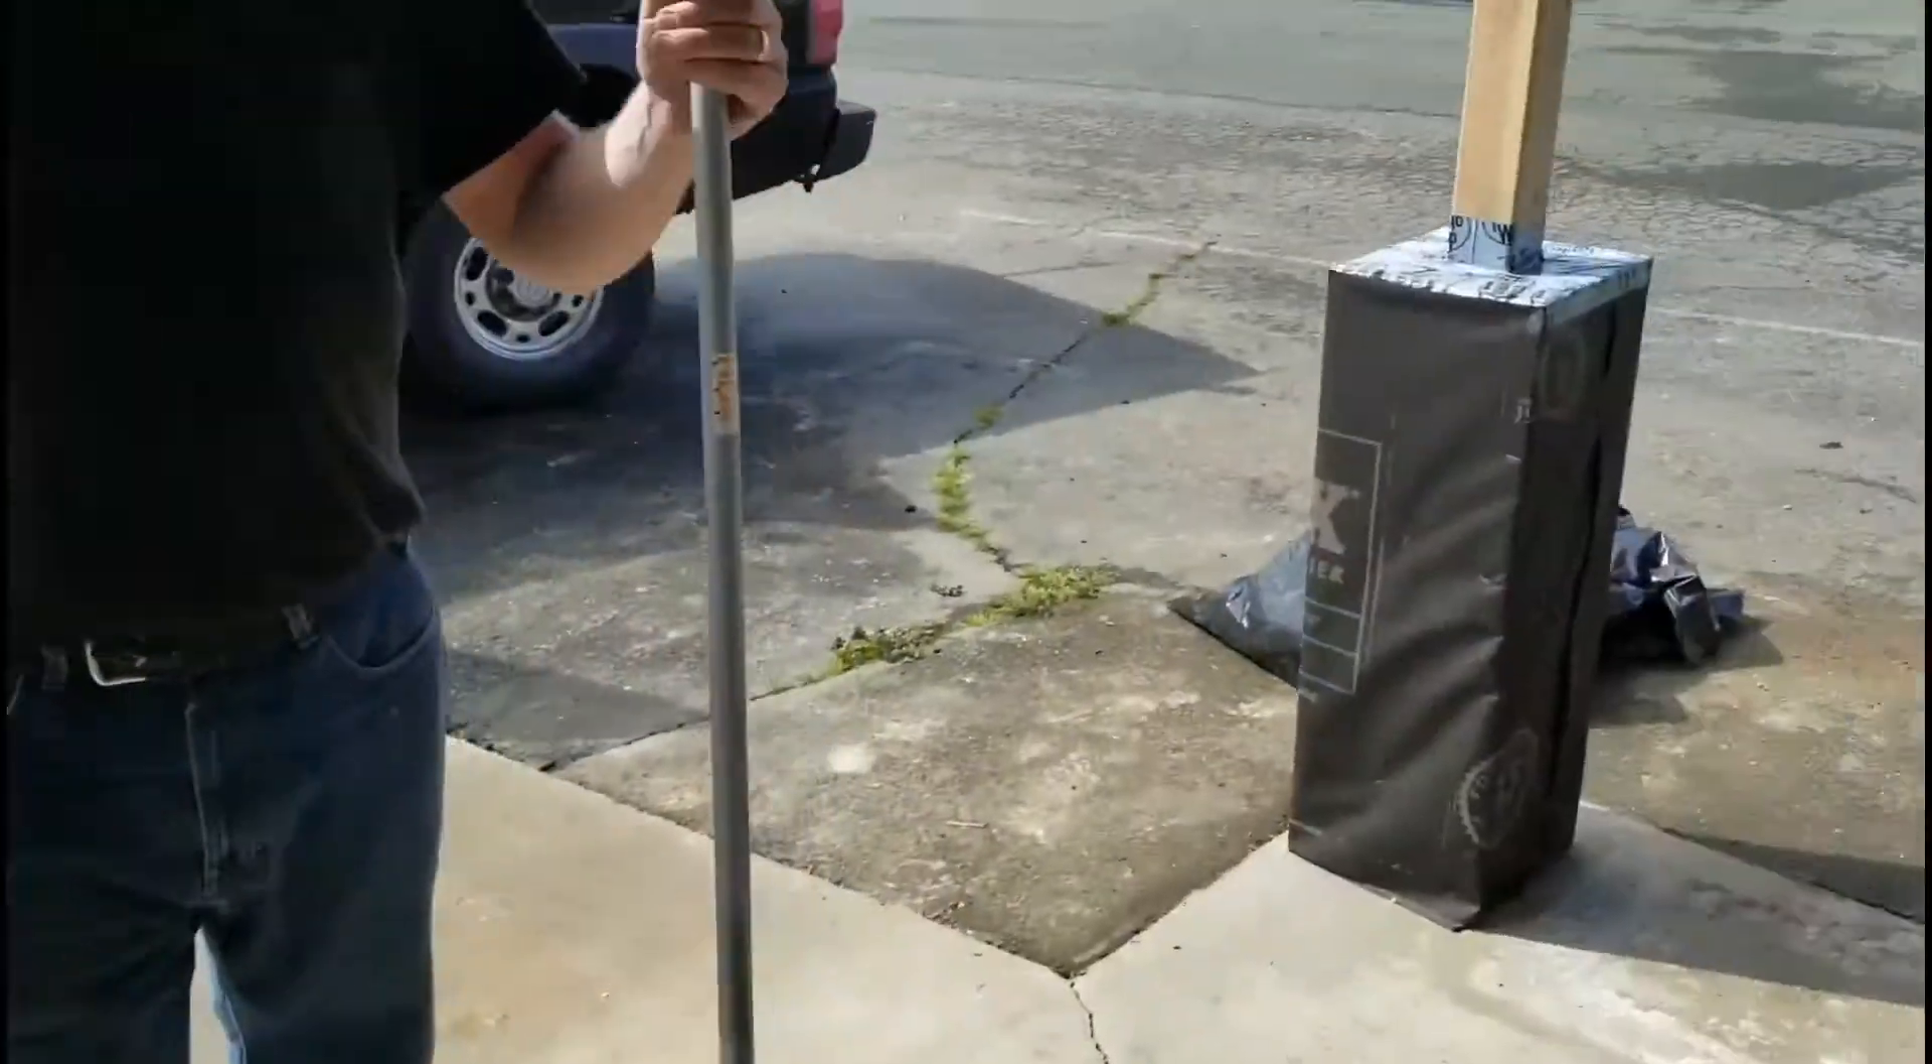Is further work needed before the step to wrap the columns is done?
No.